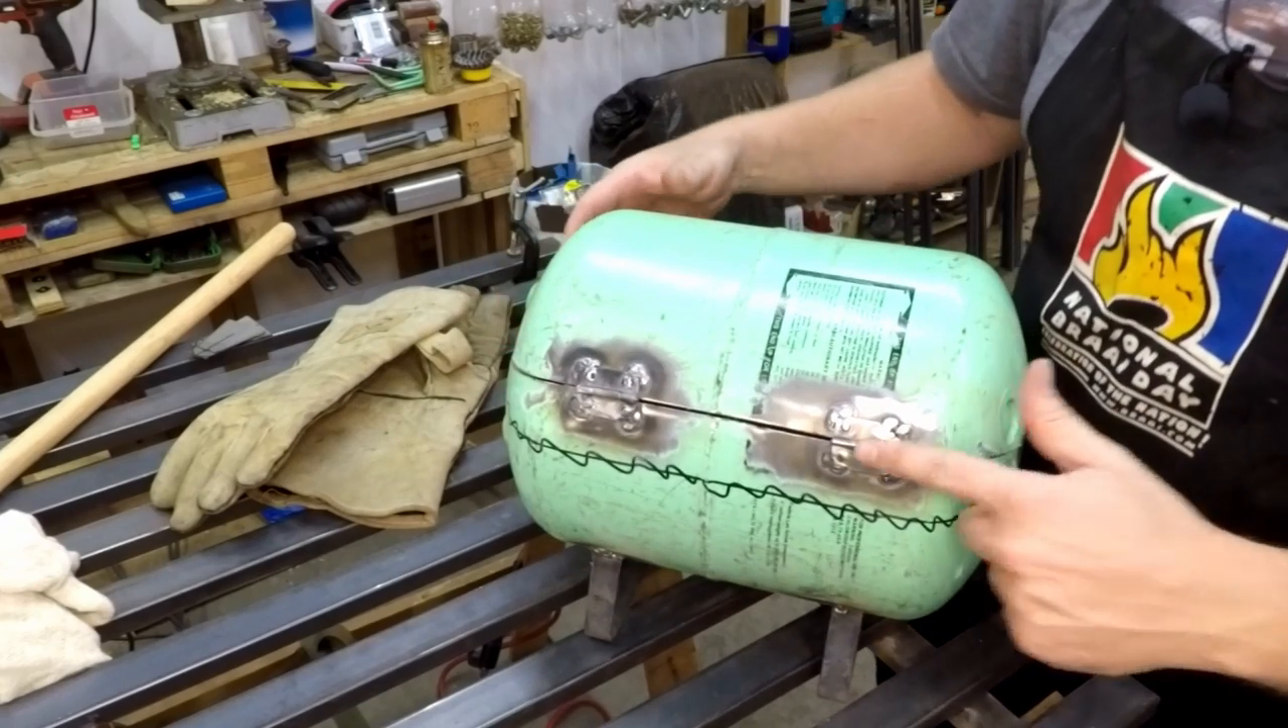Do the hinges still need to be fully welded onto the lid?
No.